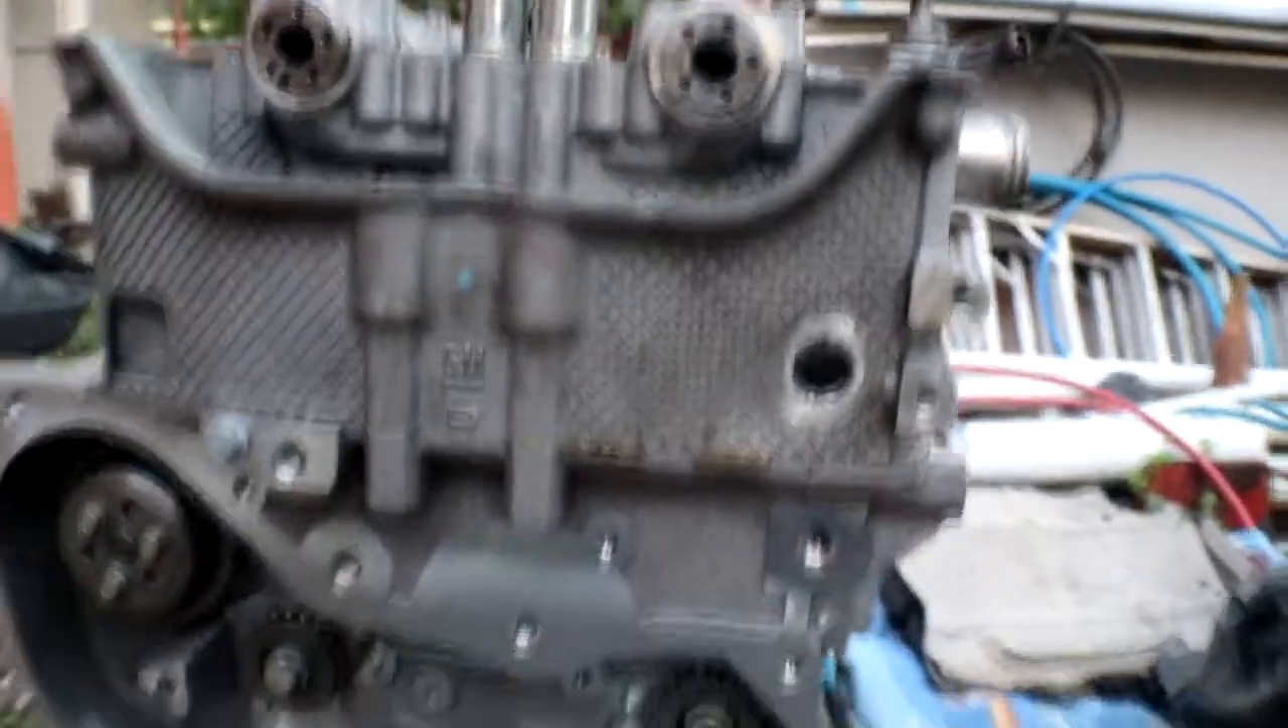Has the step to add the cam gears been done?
No.